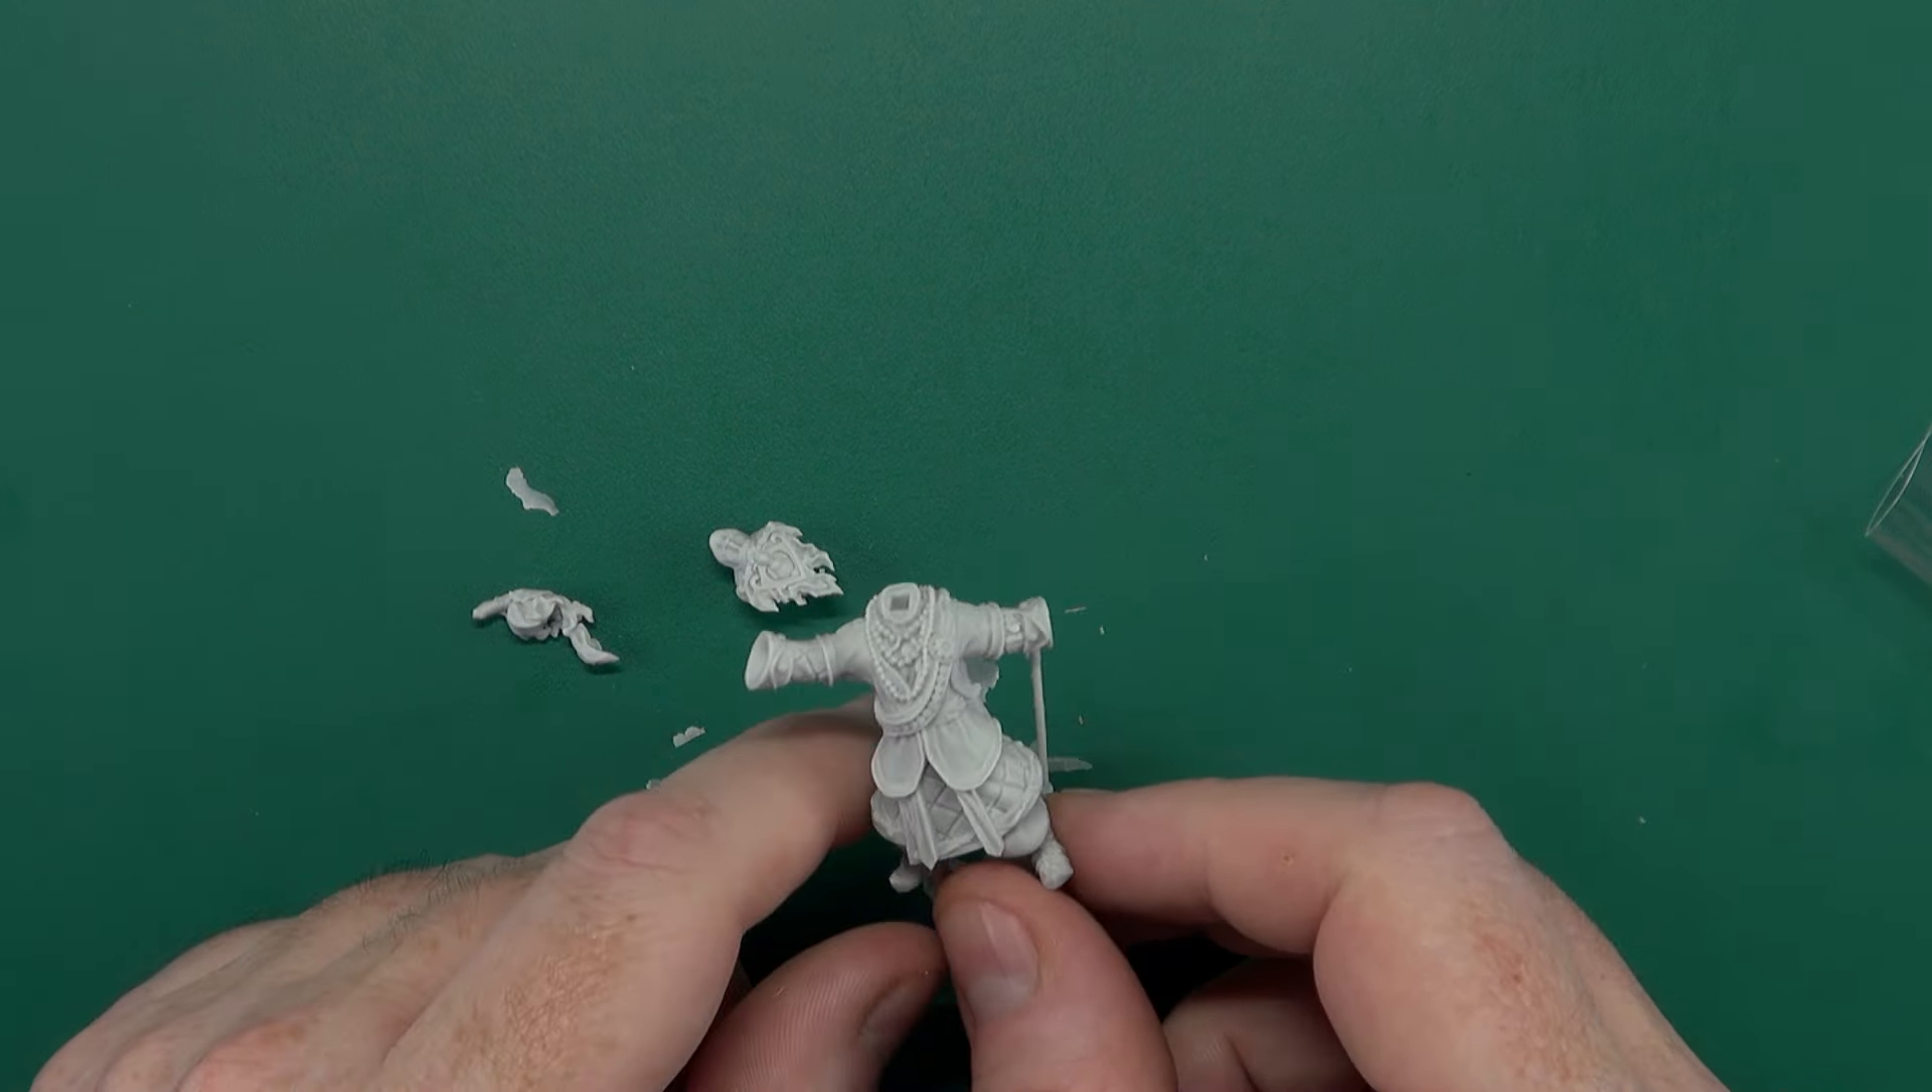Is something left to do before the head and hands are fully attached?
Yes.